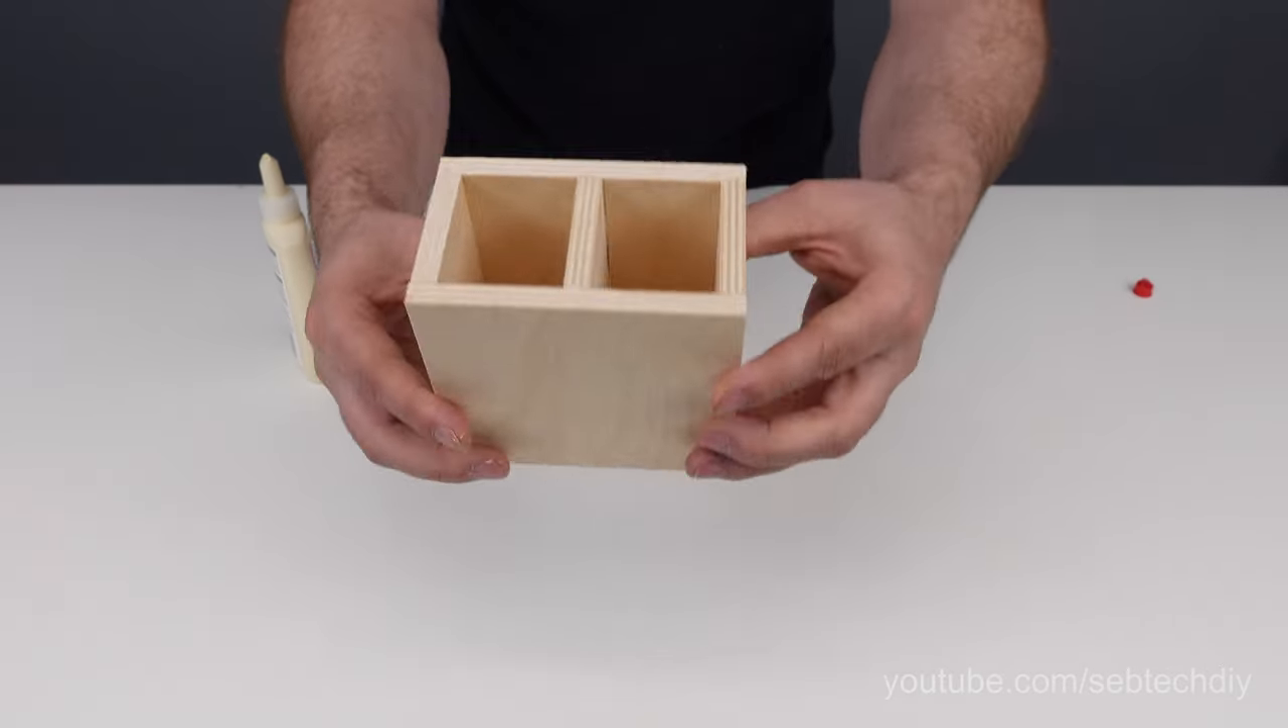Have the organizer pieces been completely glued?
Yes.